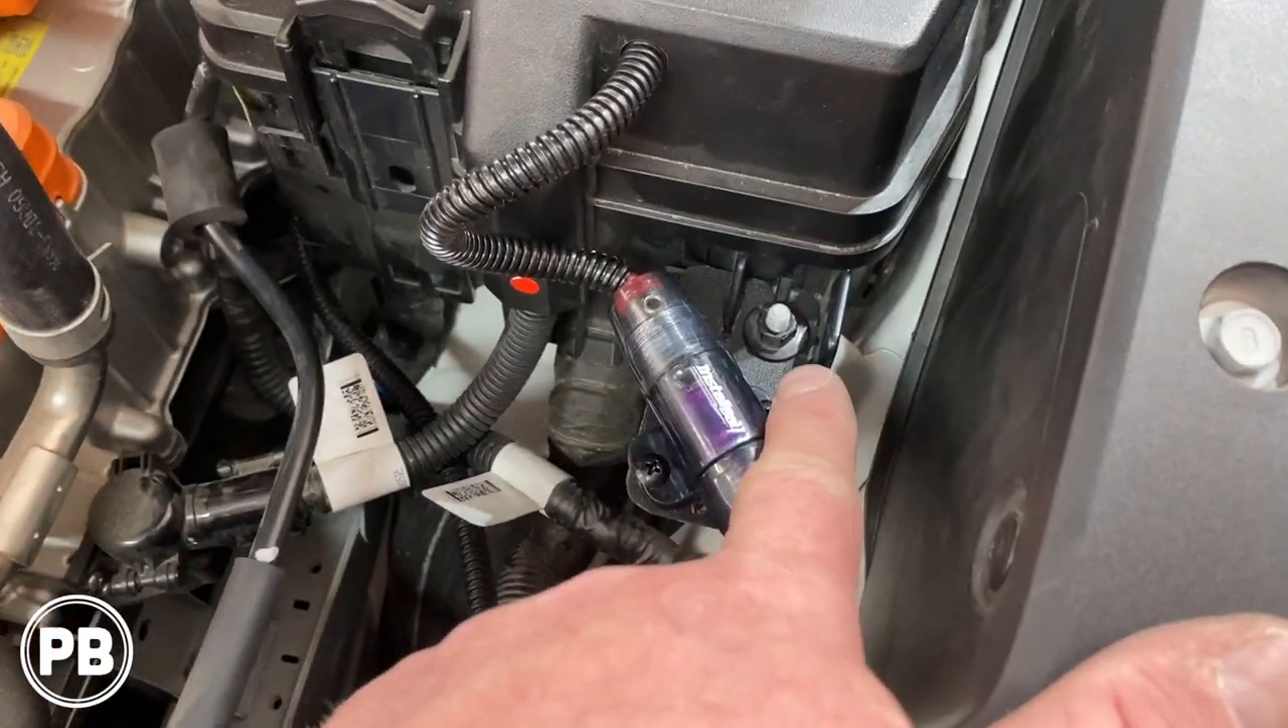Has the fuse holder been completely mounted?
Yes.